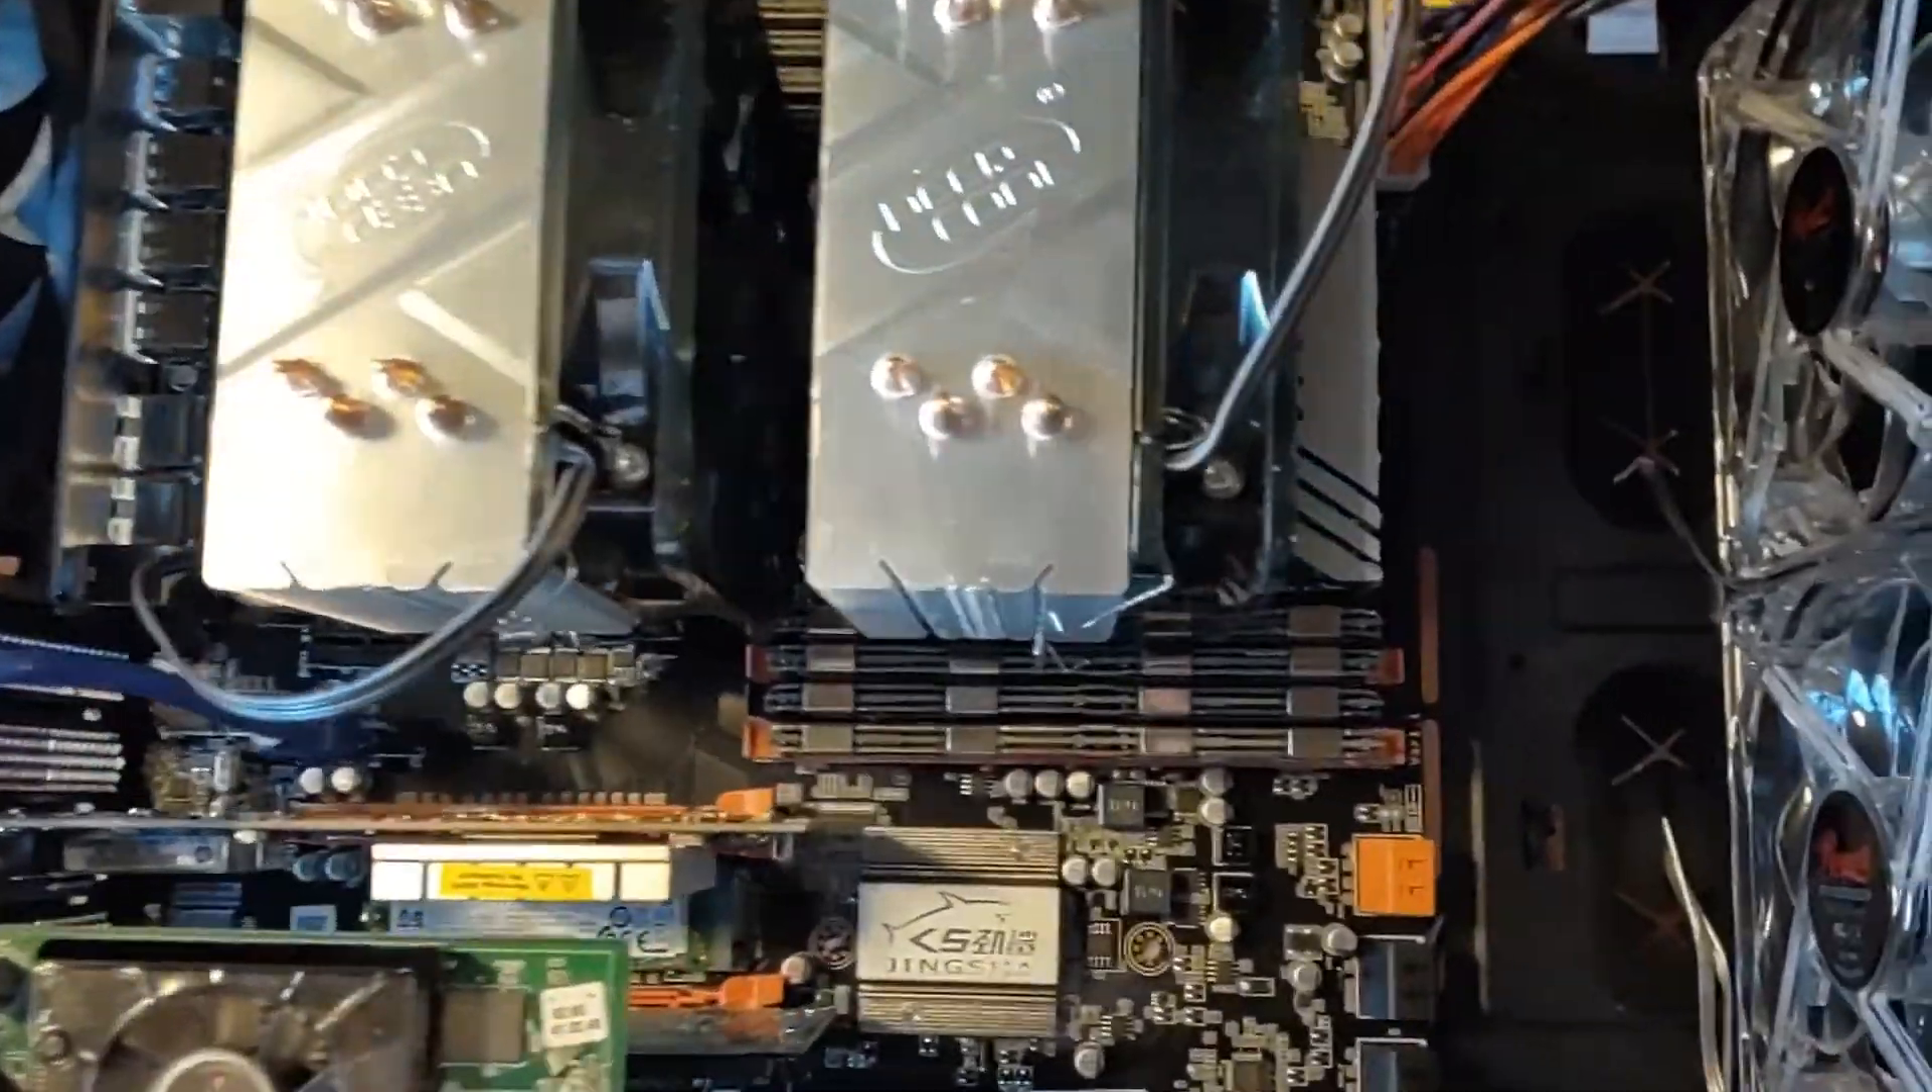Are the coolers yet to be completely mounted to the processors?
No.